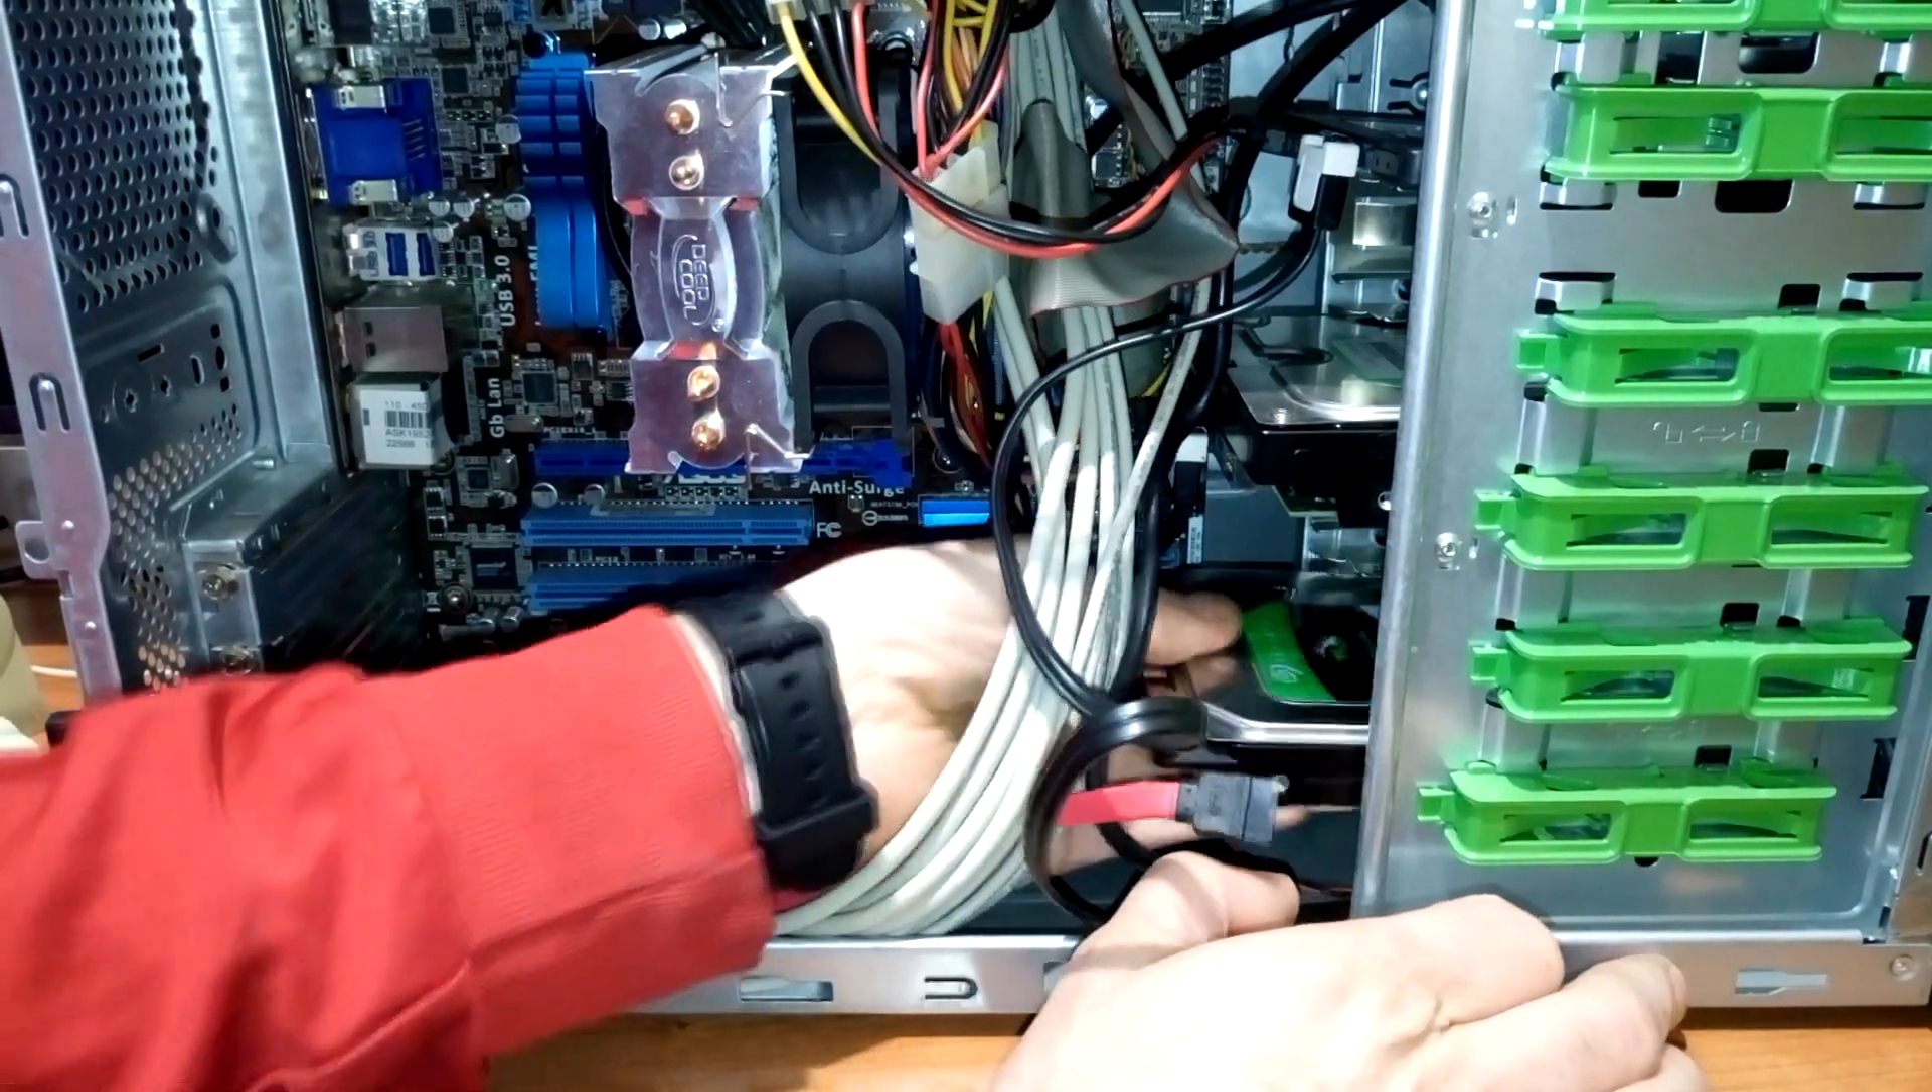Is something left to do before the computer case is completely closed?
Yes.